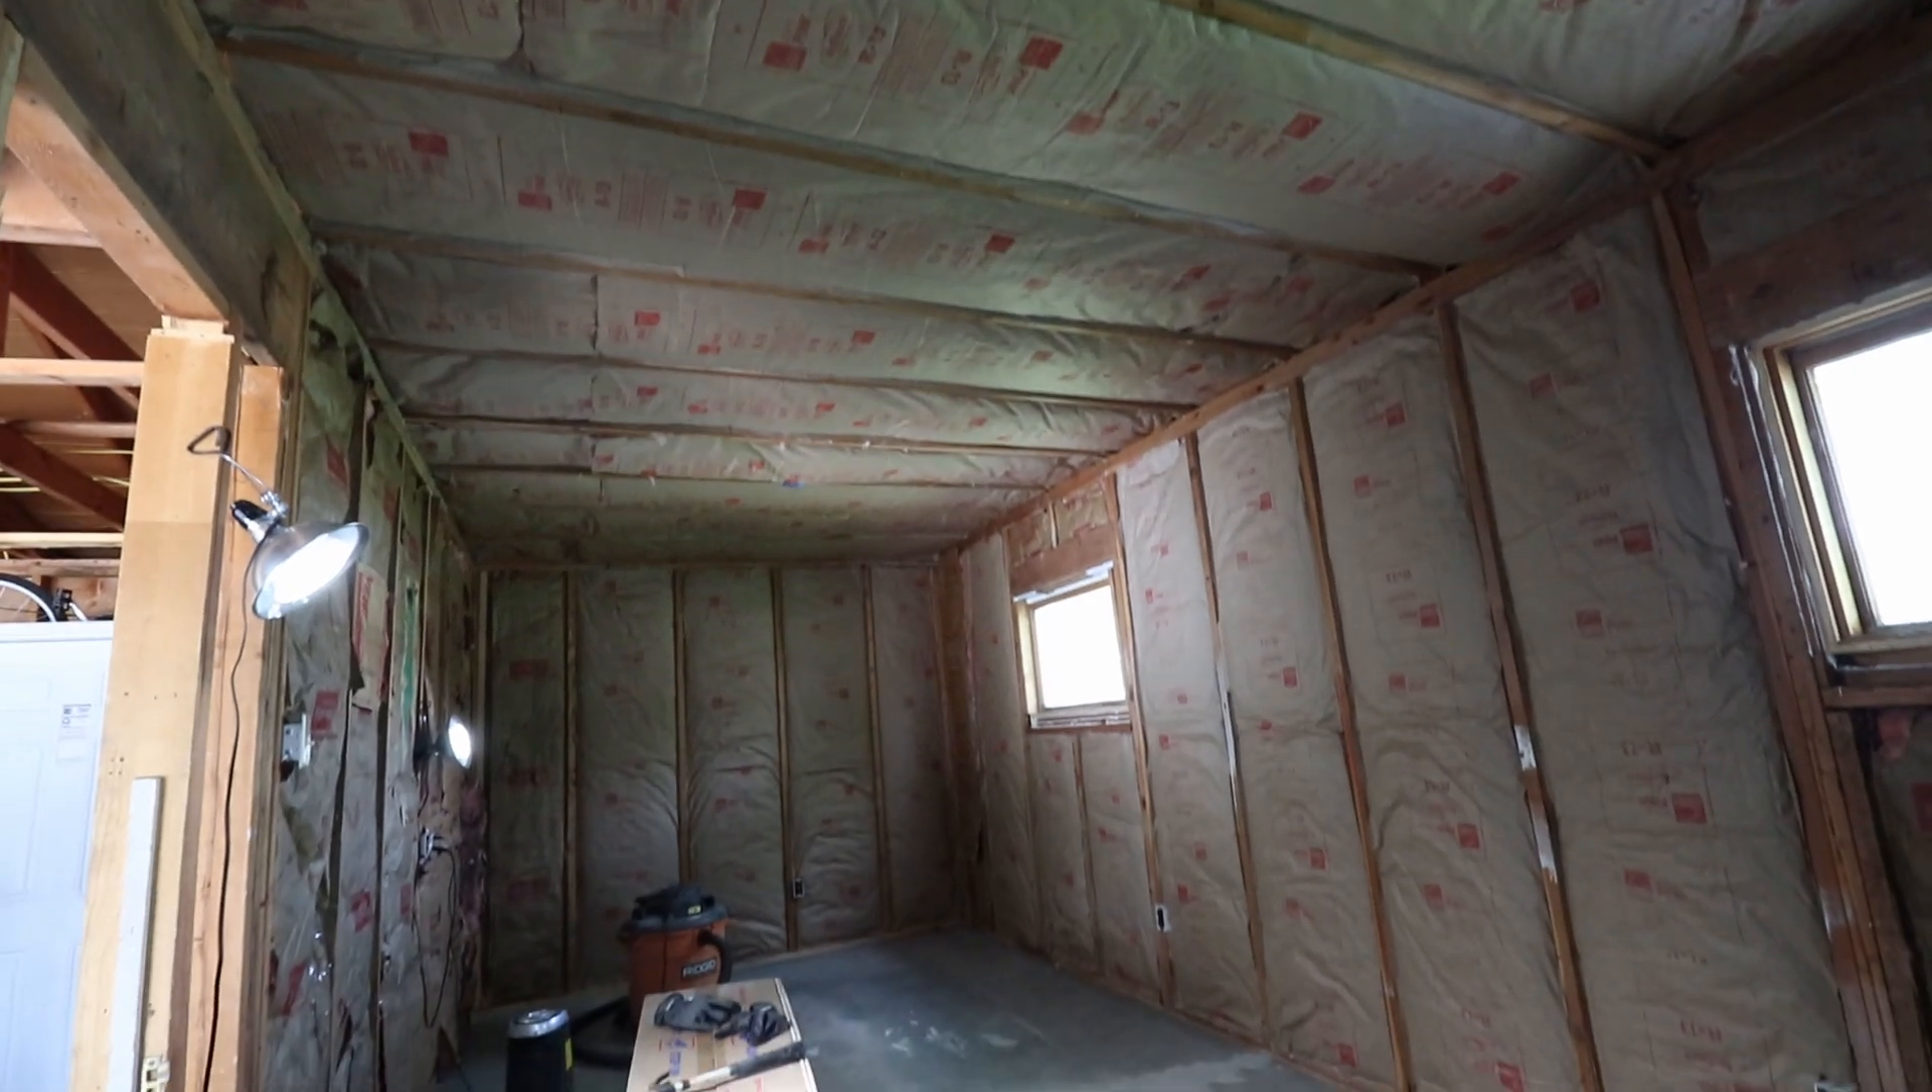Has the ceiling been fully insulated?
Yes.